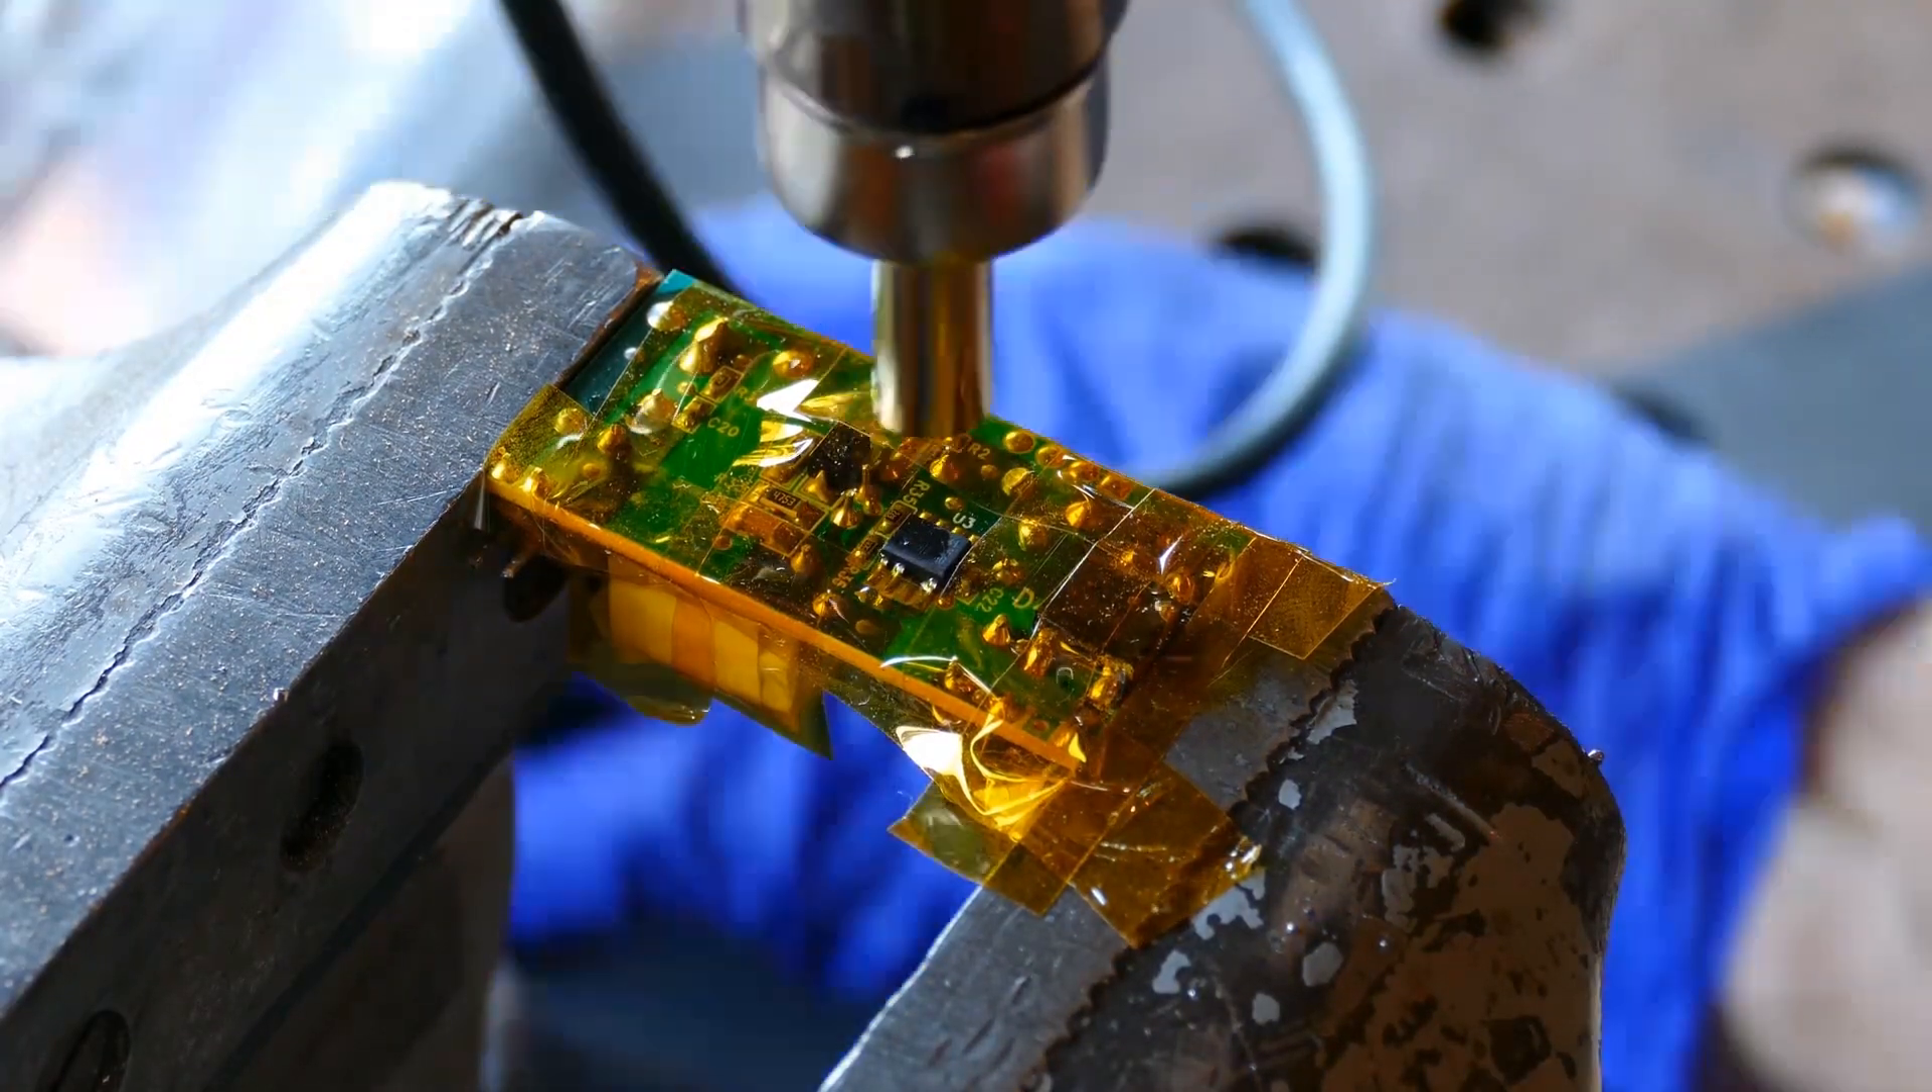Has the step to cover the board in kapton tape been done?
Yes.